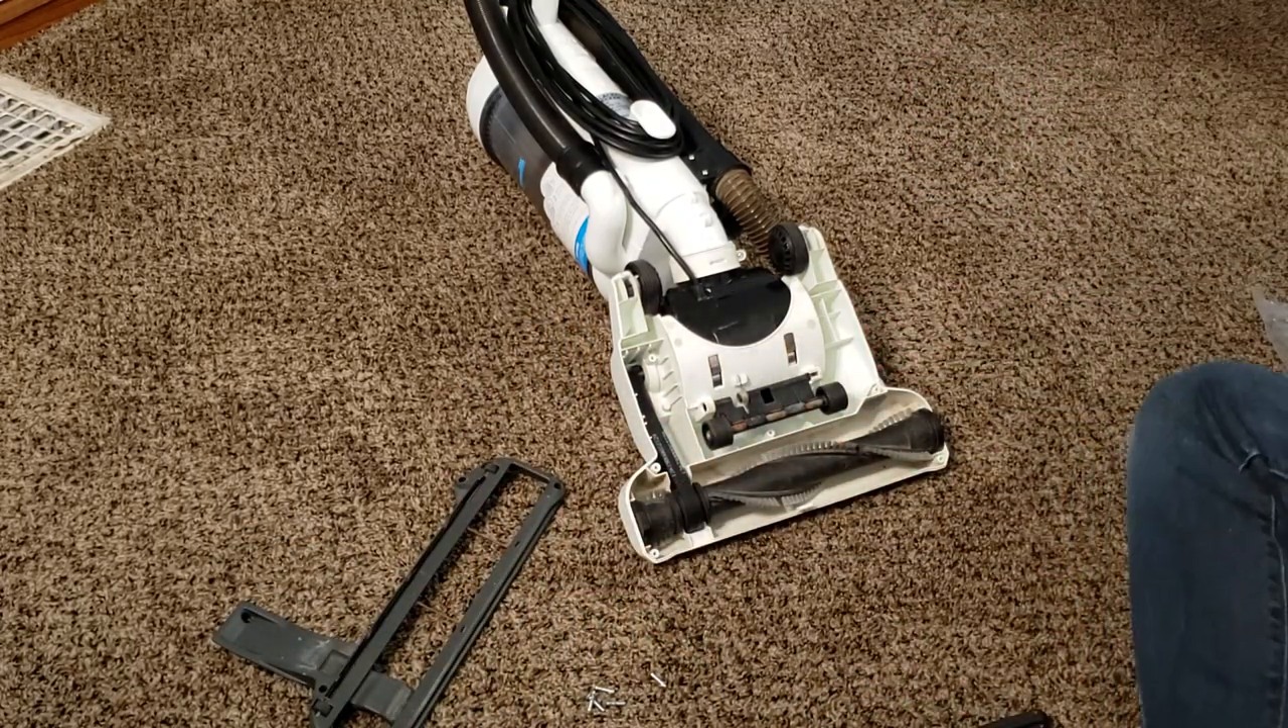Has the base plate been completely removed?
Yes.